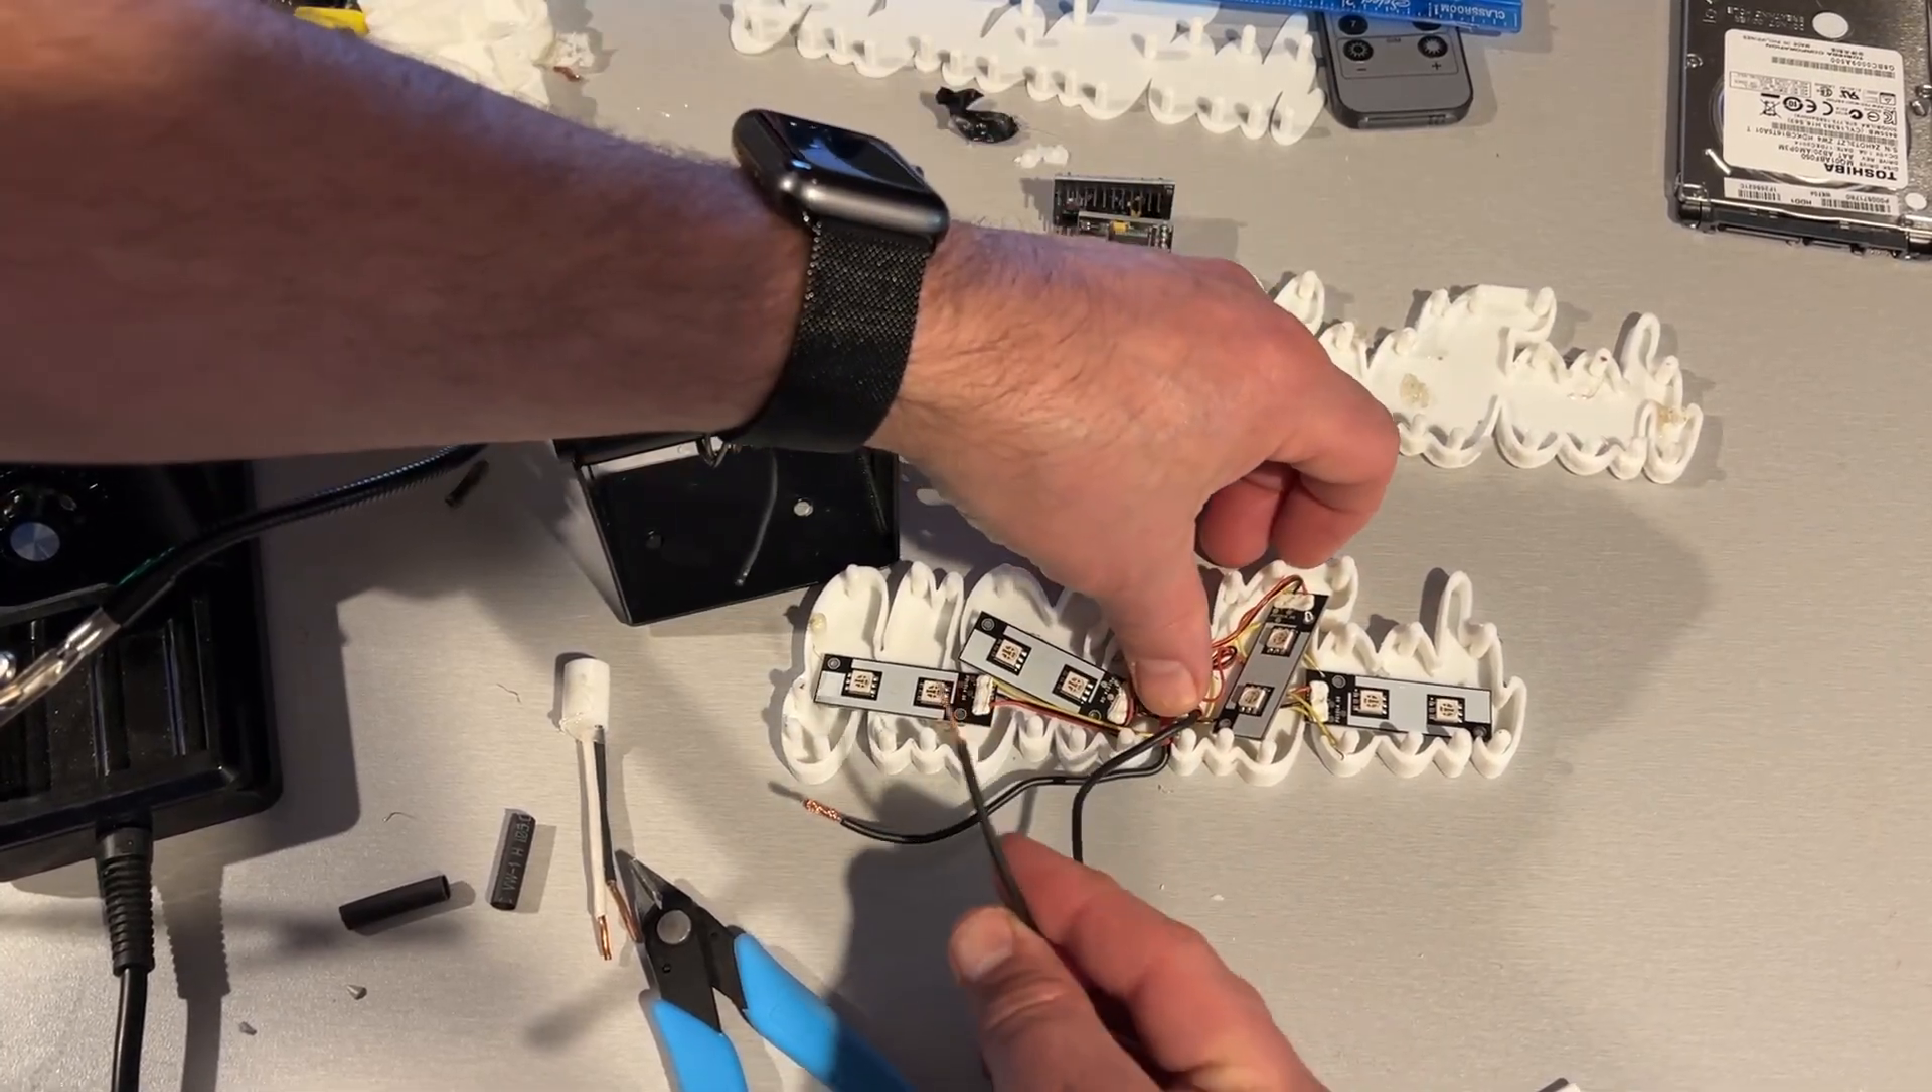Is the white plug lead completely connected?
No.